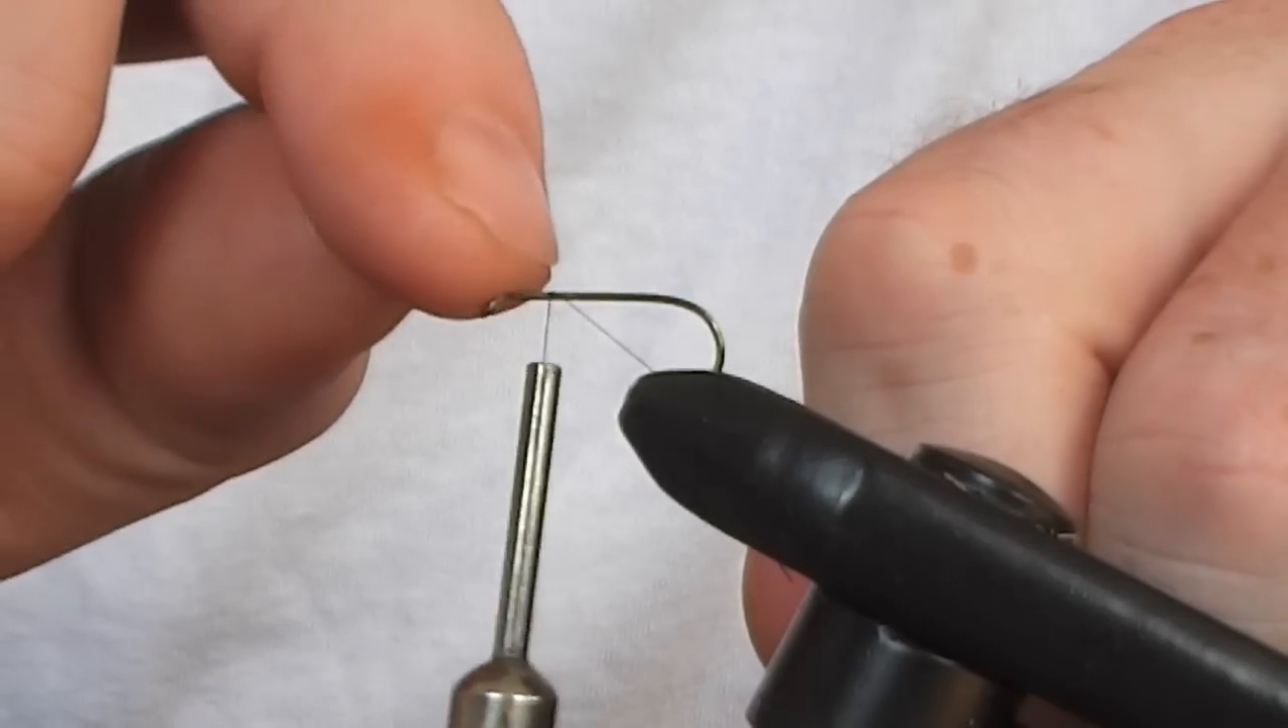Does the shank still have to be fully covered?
Yes.